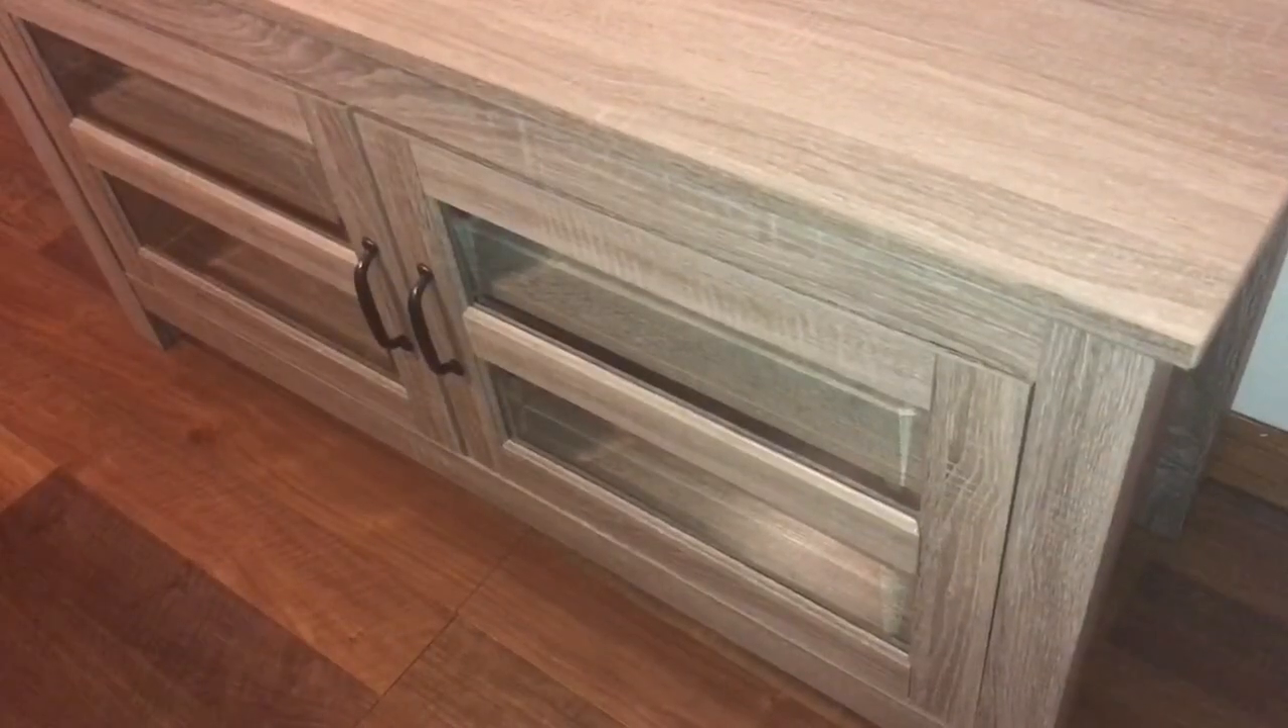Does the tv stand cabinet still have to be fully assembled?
No.